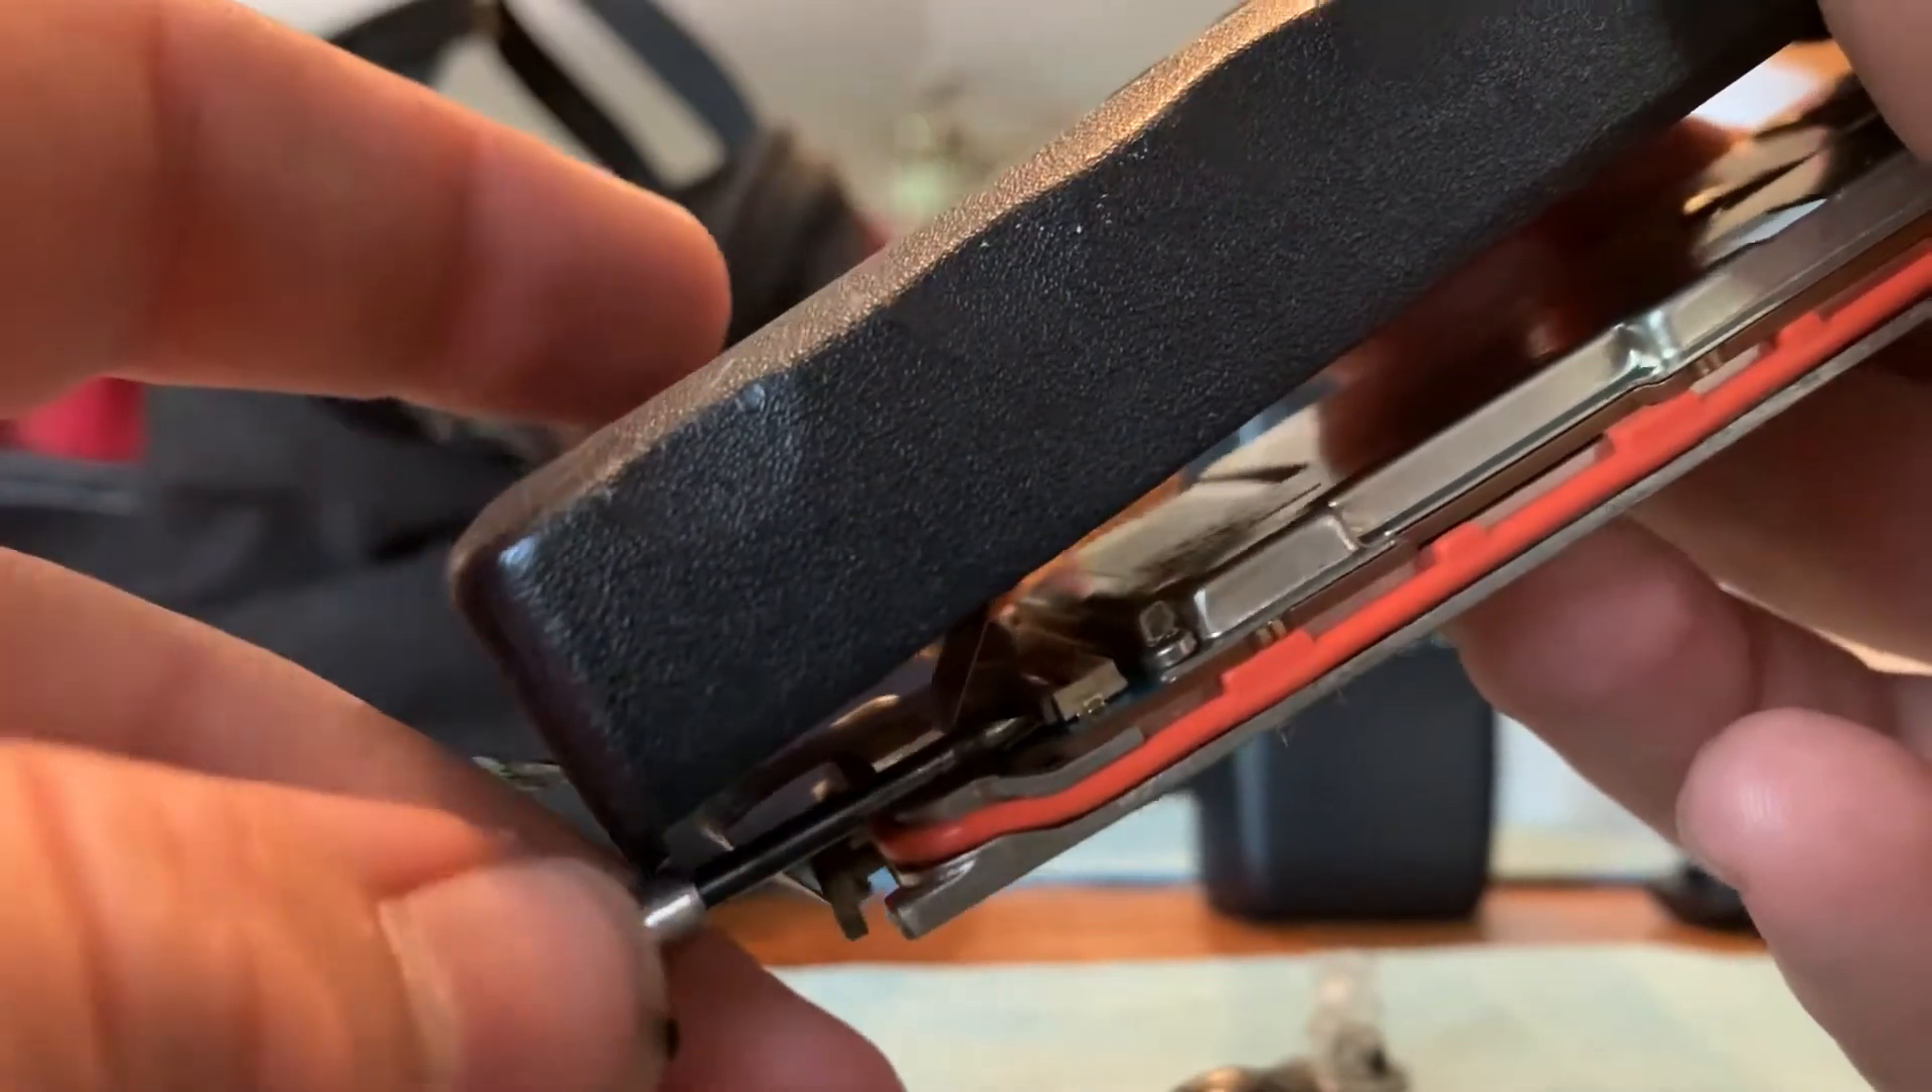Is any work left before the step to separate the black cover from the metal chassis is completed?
Yes.